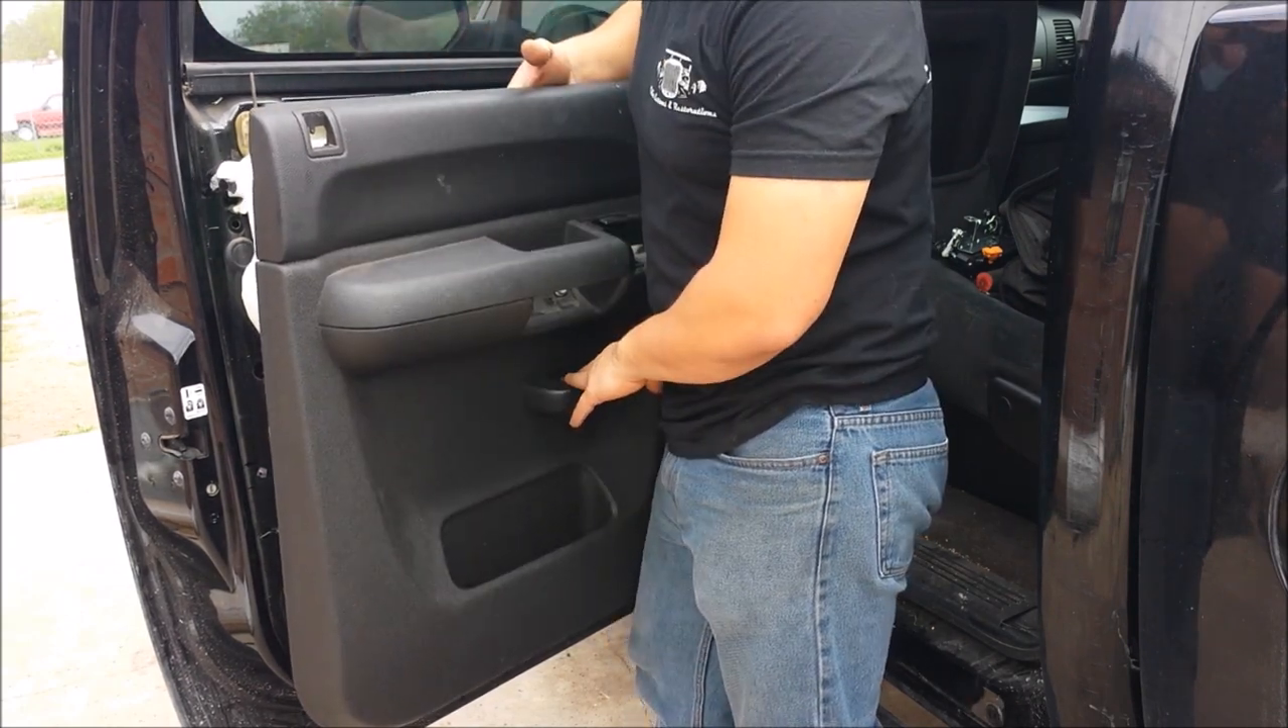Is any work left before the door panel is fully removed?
Yes.